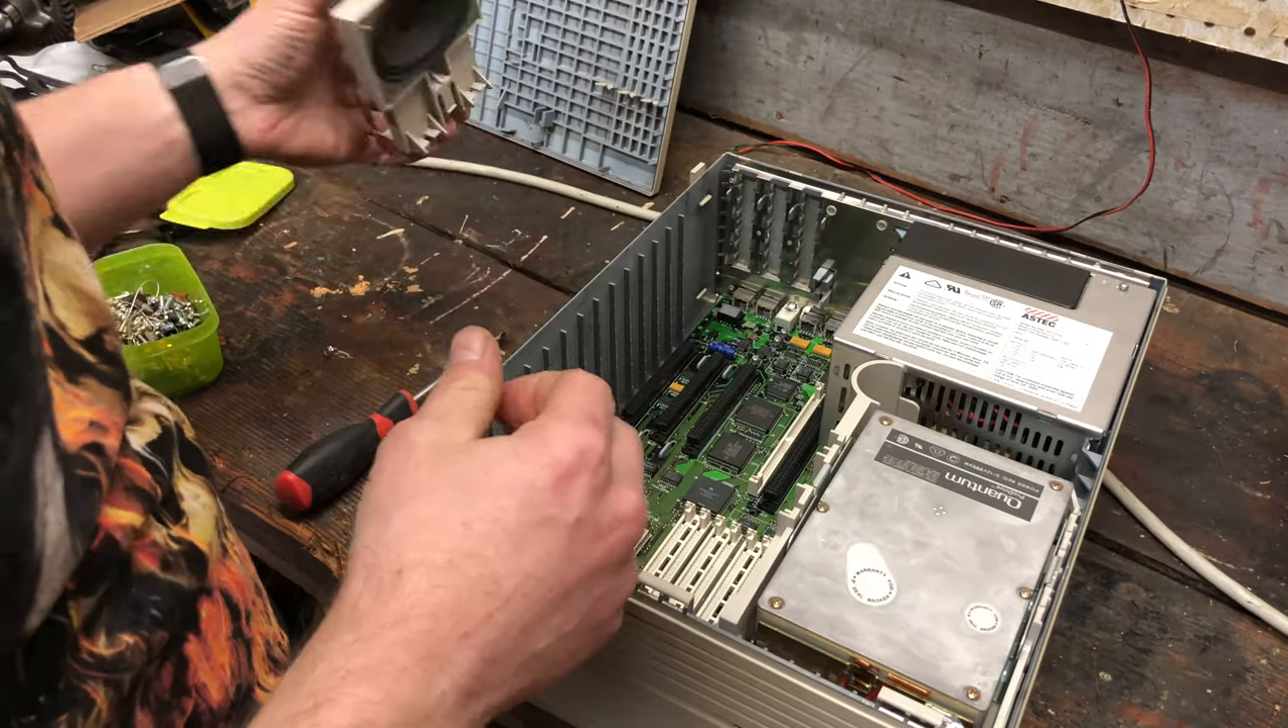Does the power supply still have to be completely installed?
No.